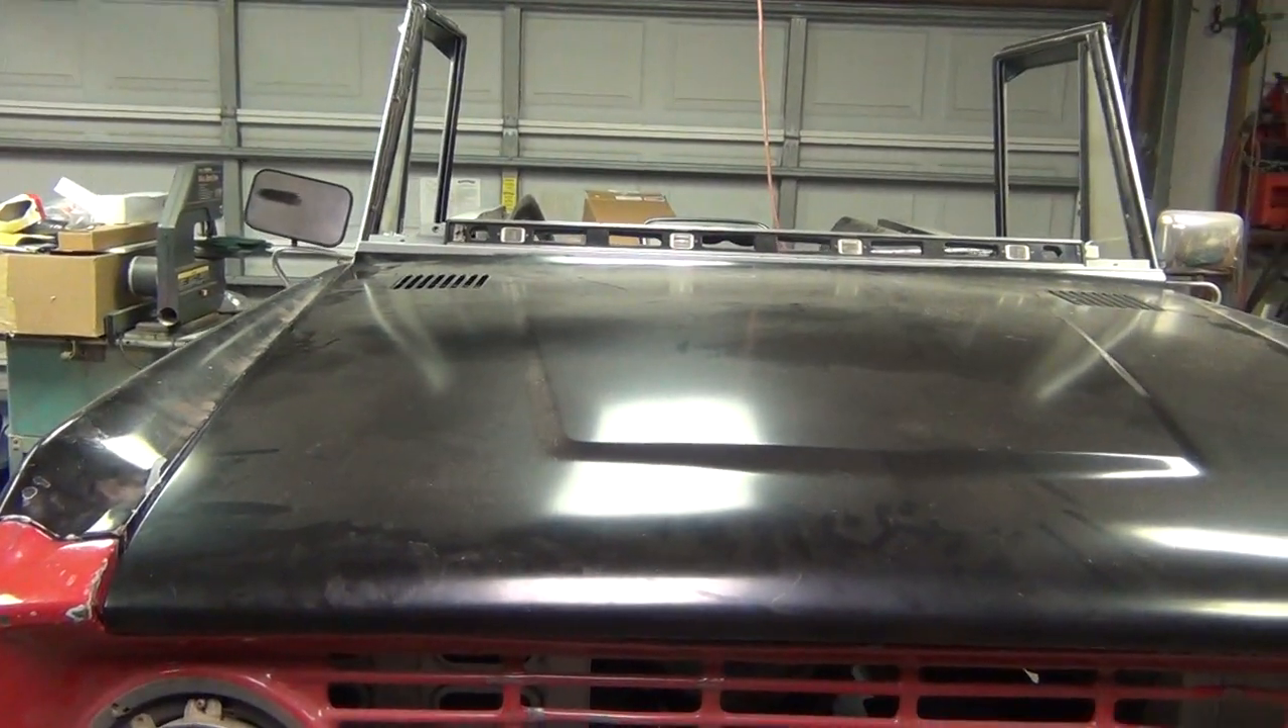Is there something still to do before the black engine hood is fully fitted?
No.